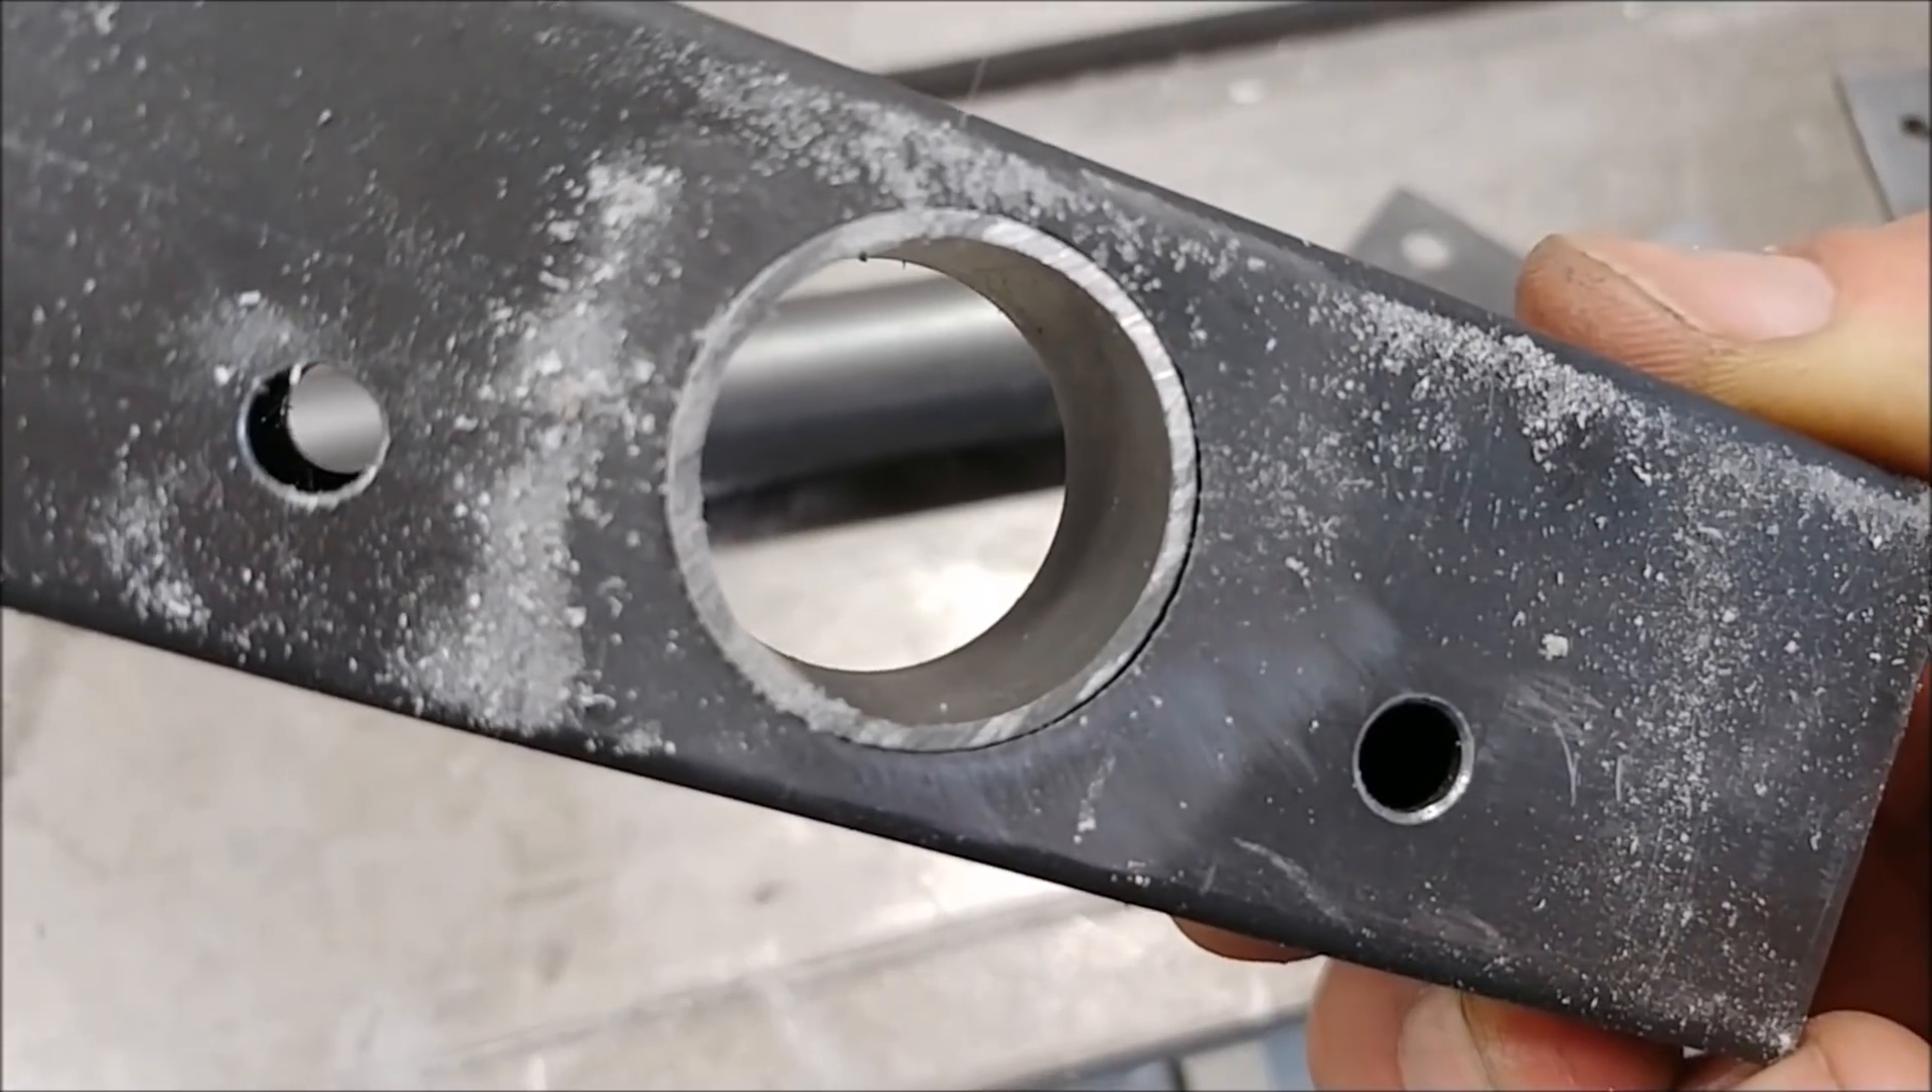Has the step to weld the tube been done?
No.